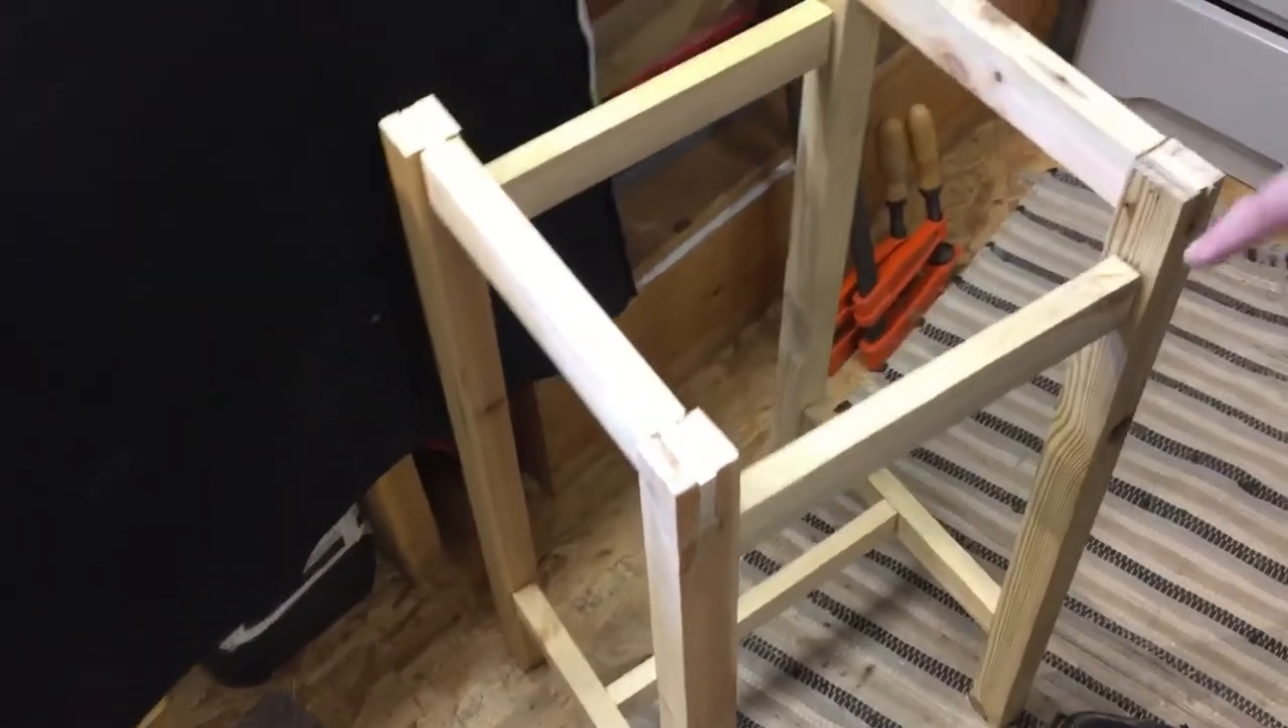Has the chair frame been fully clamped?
No.